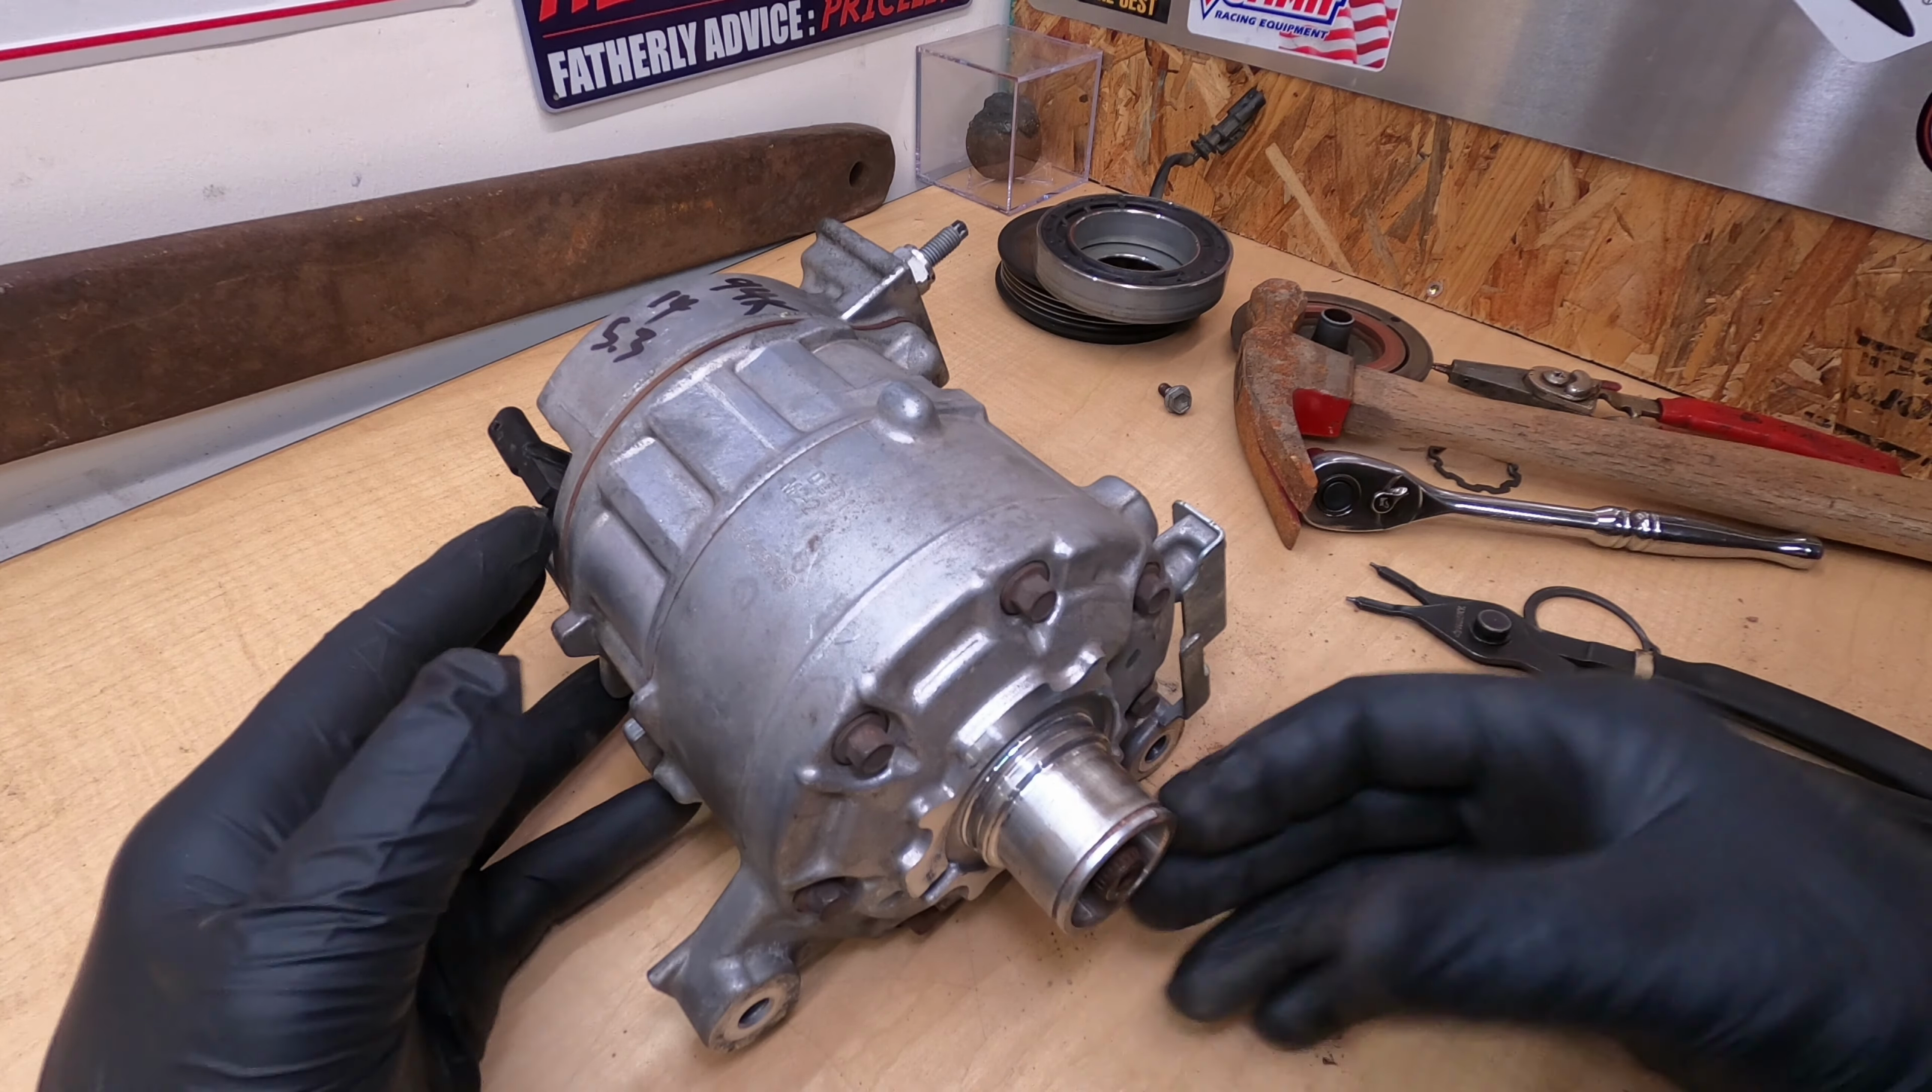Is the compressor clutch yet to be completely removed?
No.